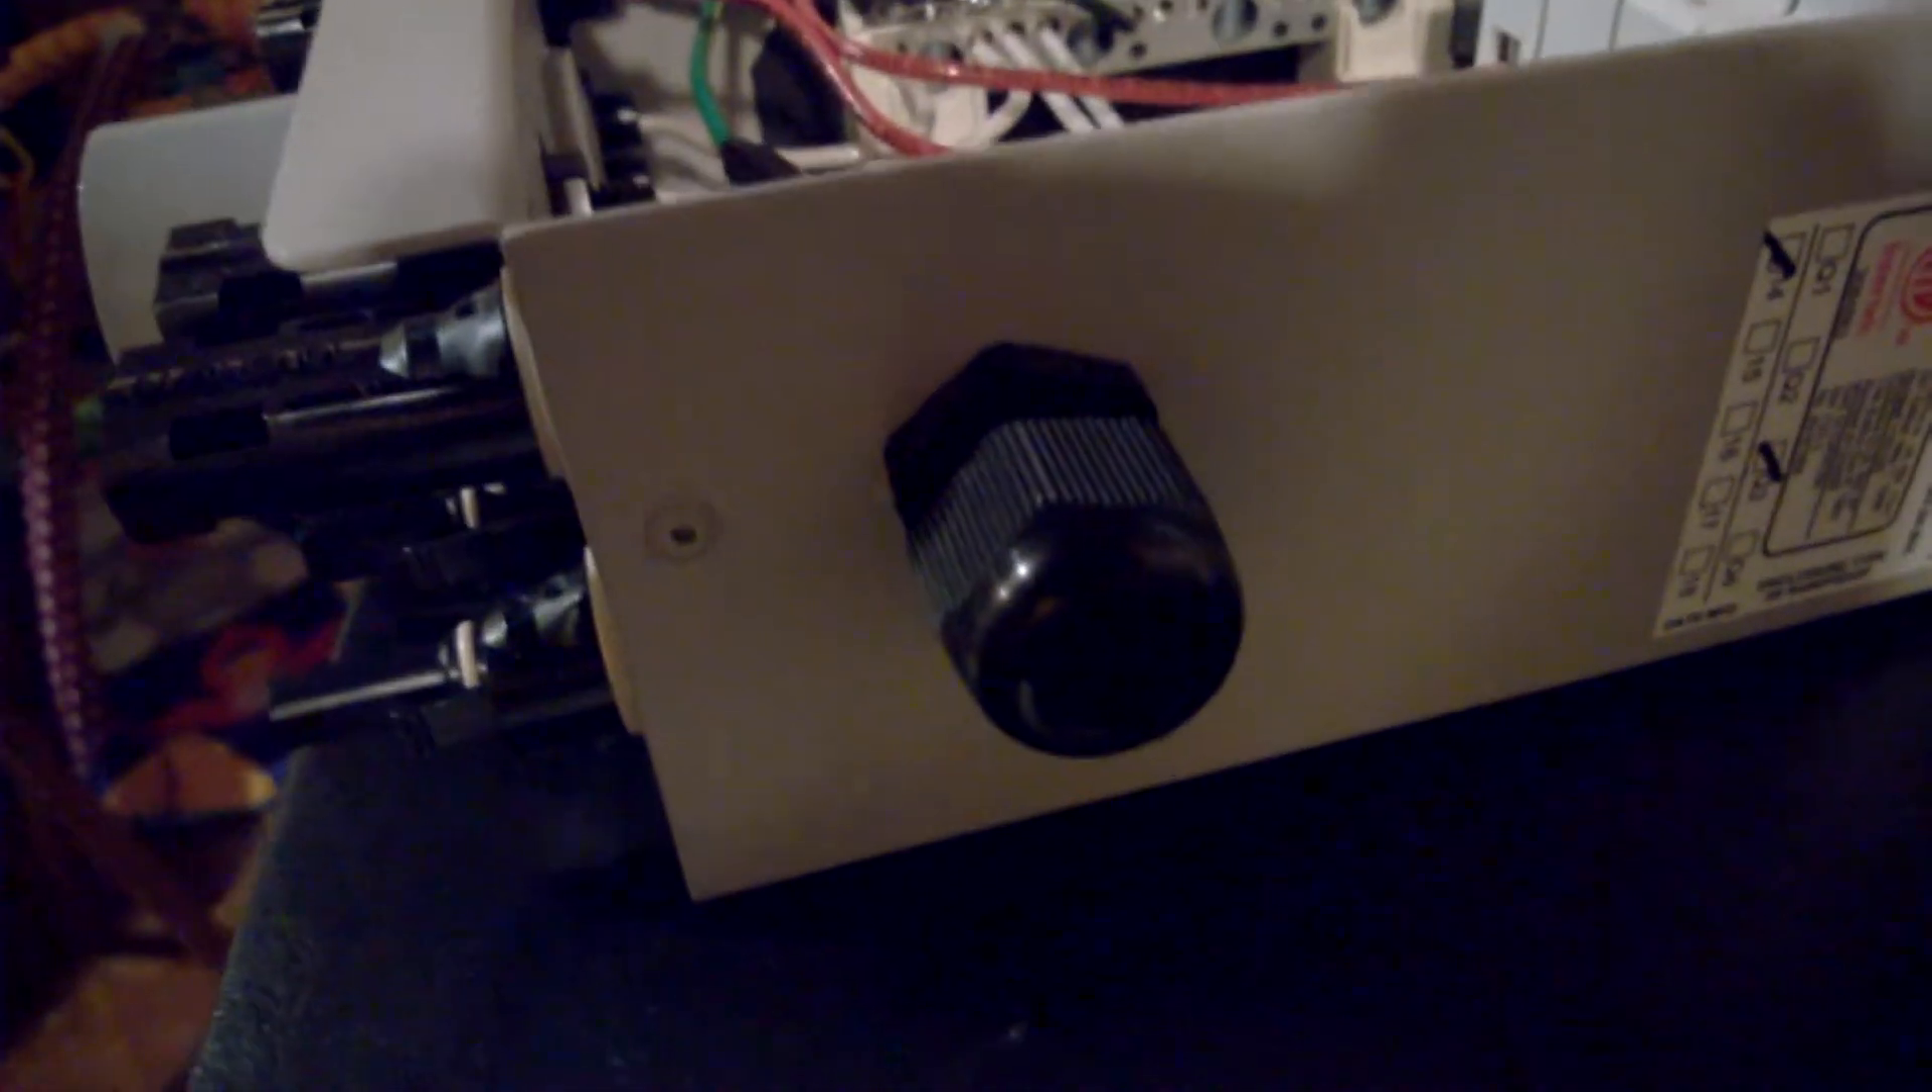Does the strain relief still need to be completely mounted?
No.